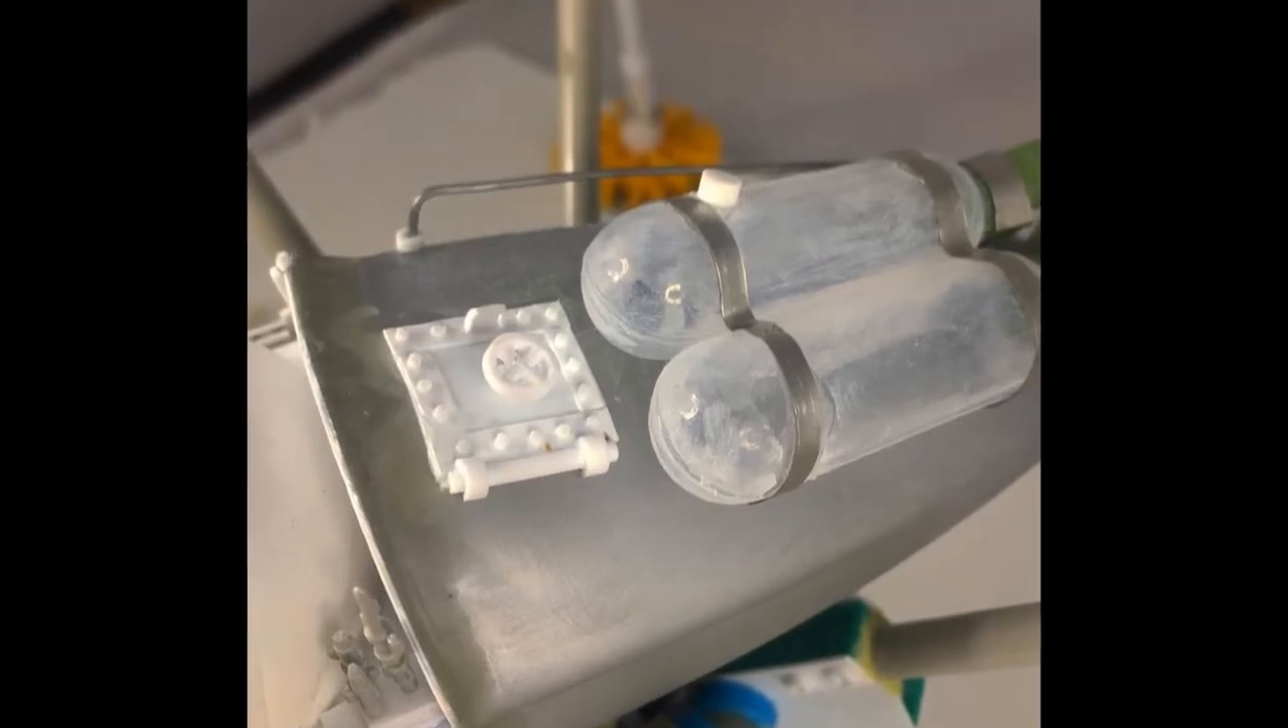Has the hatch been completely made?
Yes.